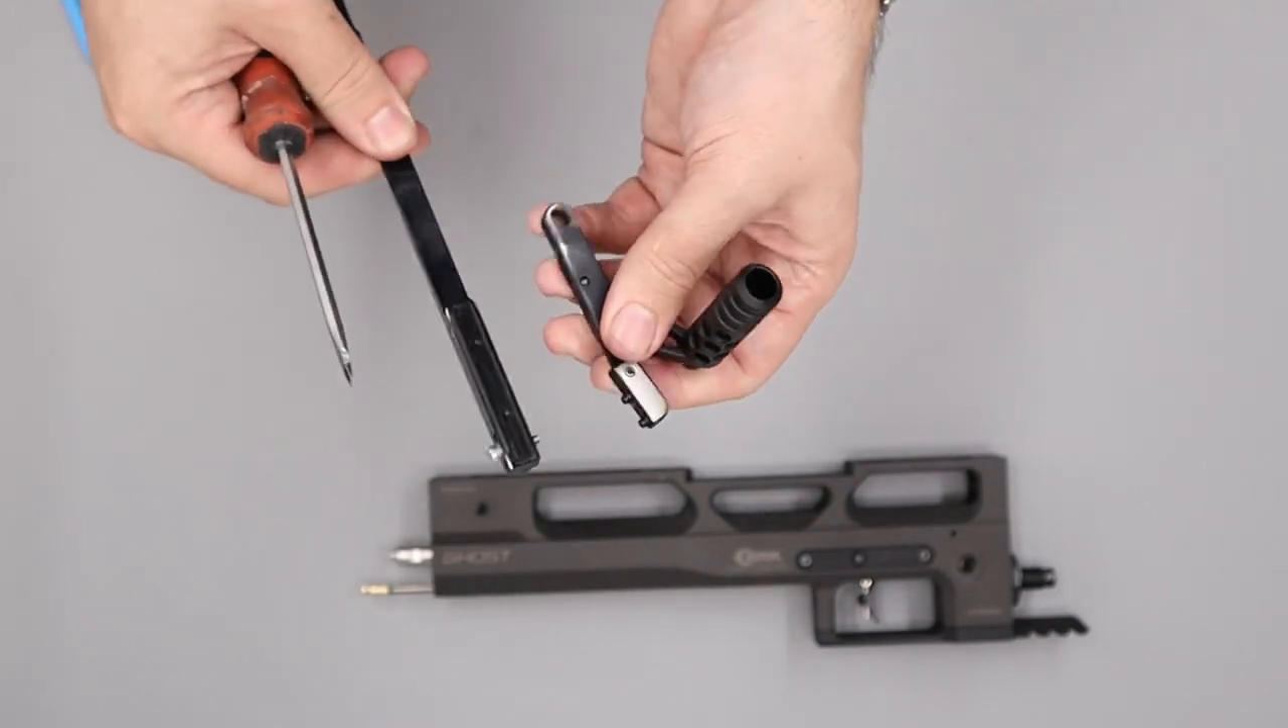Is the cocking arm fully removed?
Yes.